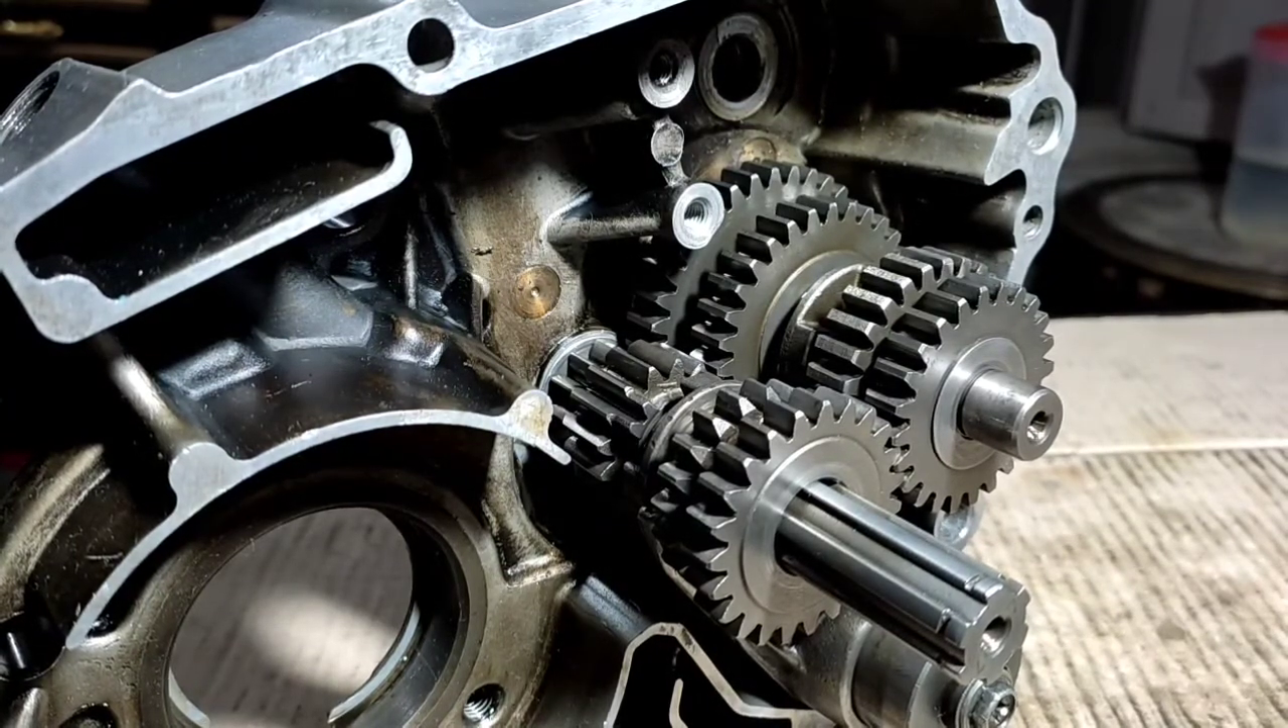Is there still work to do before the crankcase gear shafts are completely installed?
No.